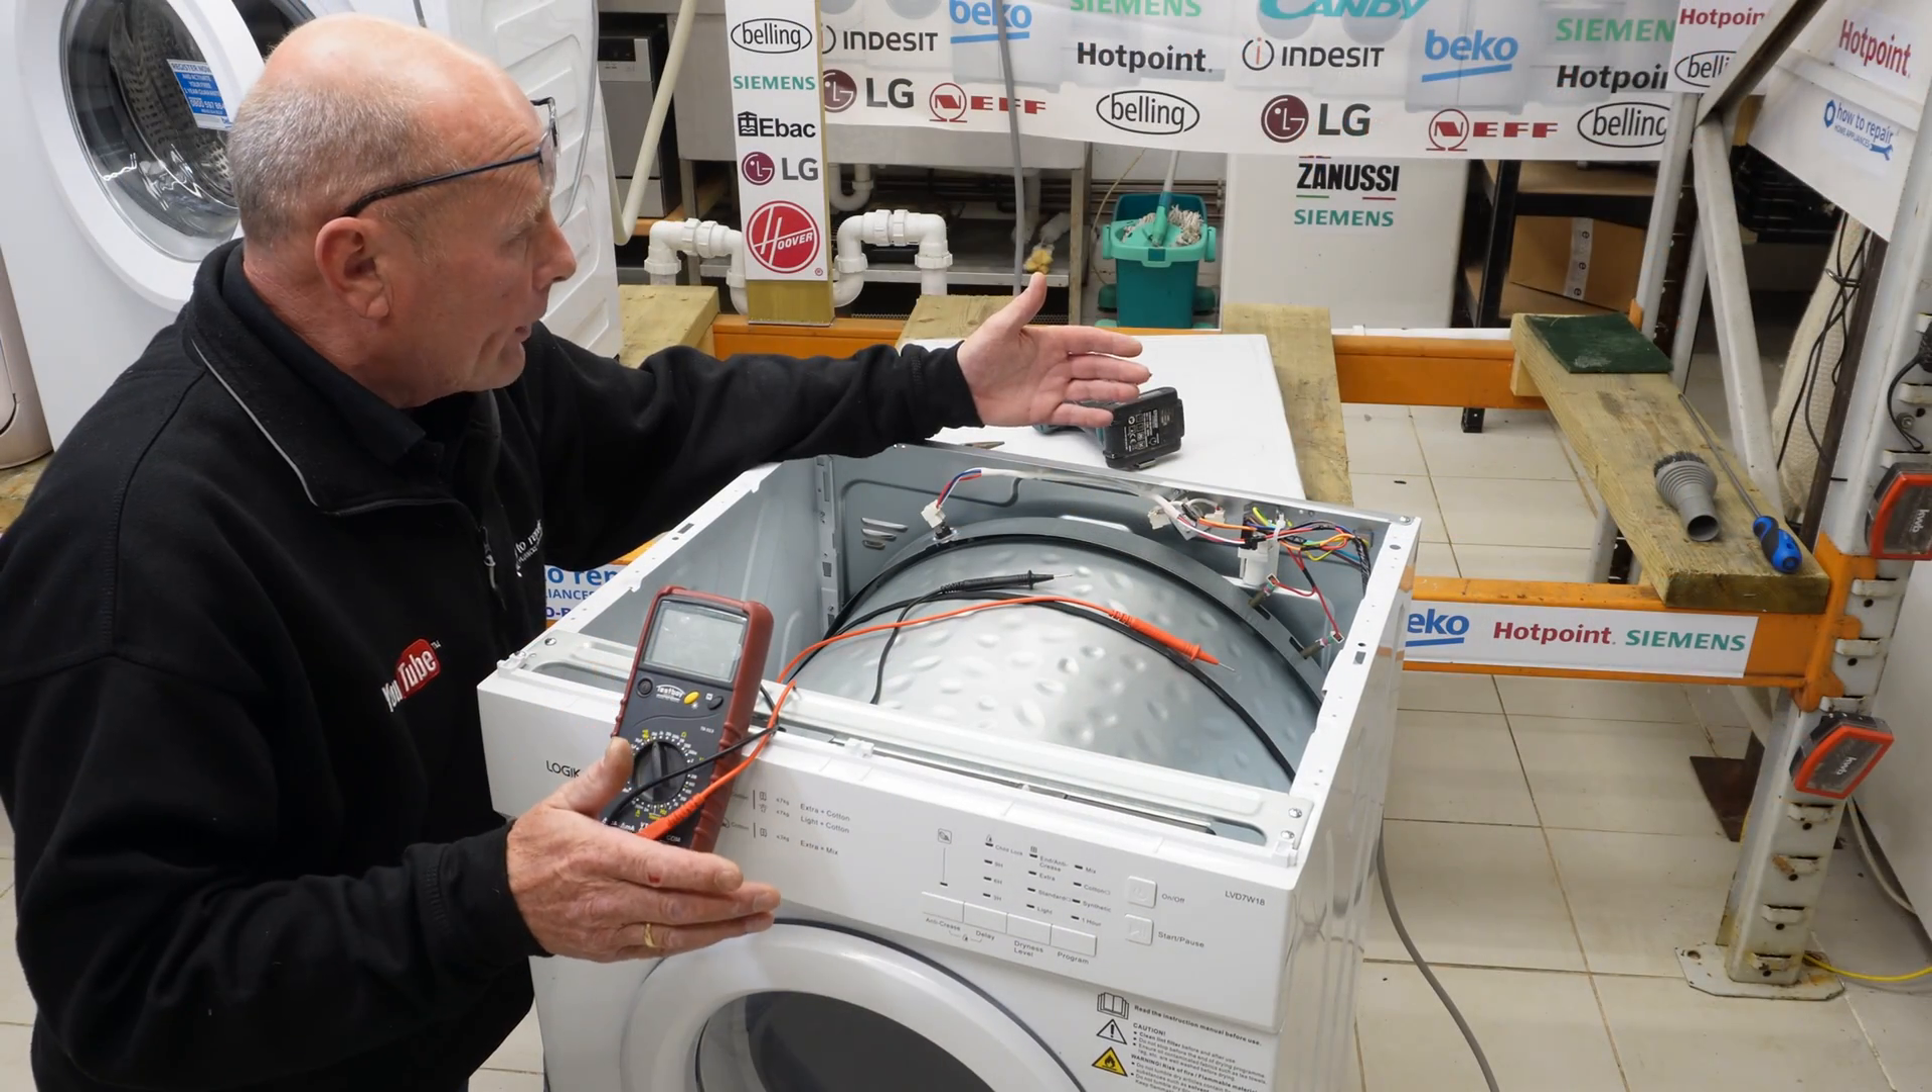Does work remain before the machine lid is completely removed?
No.